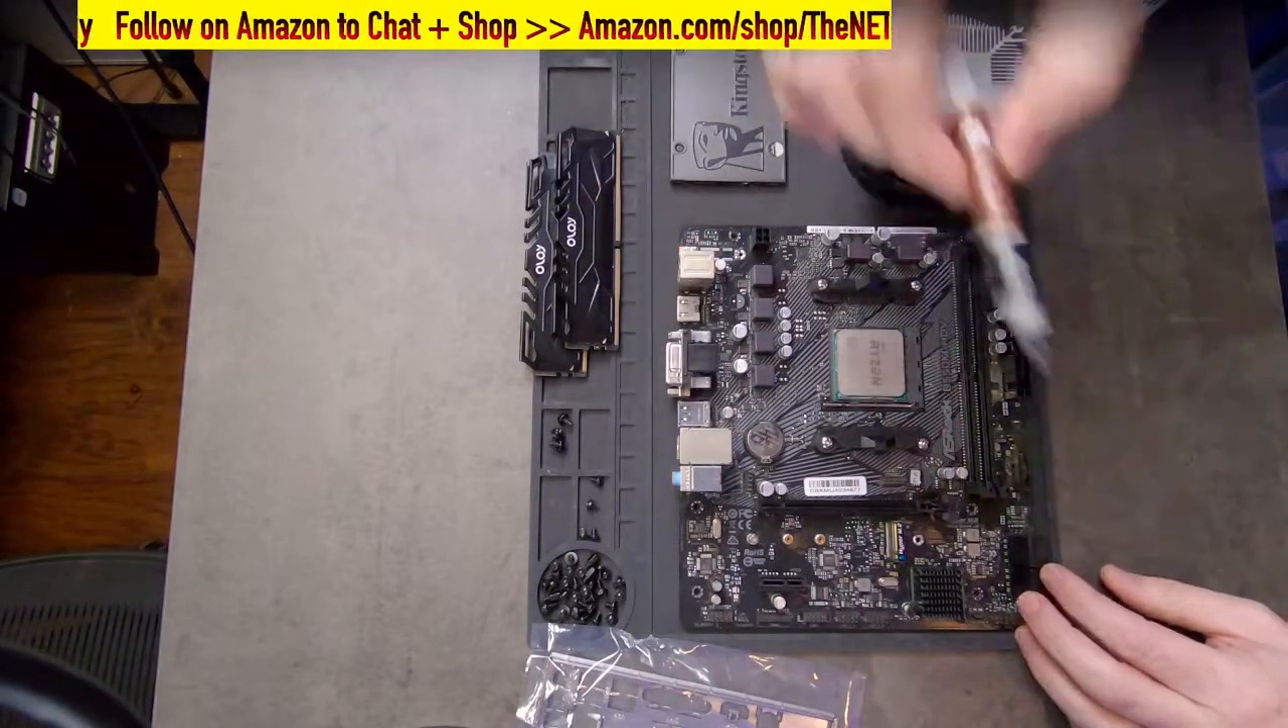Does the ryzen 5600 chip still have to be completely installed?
No.